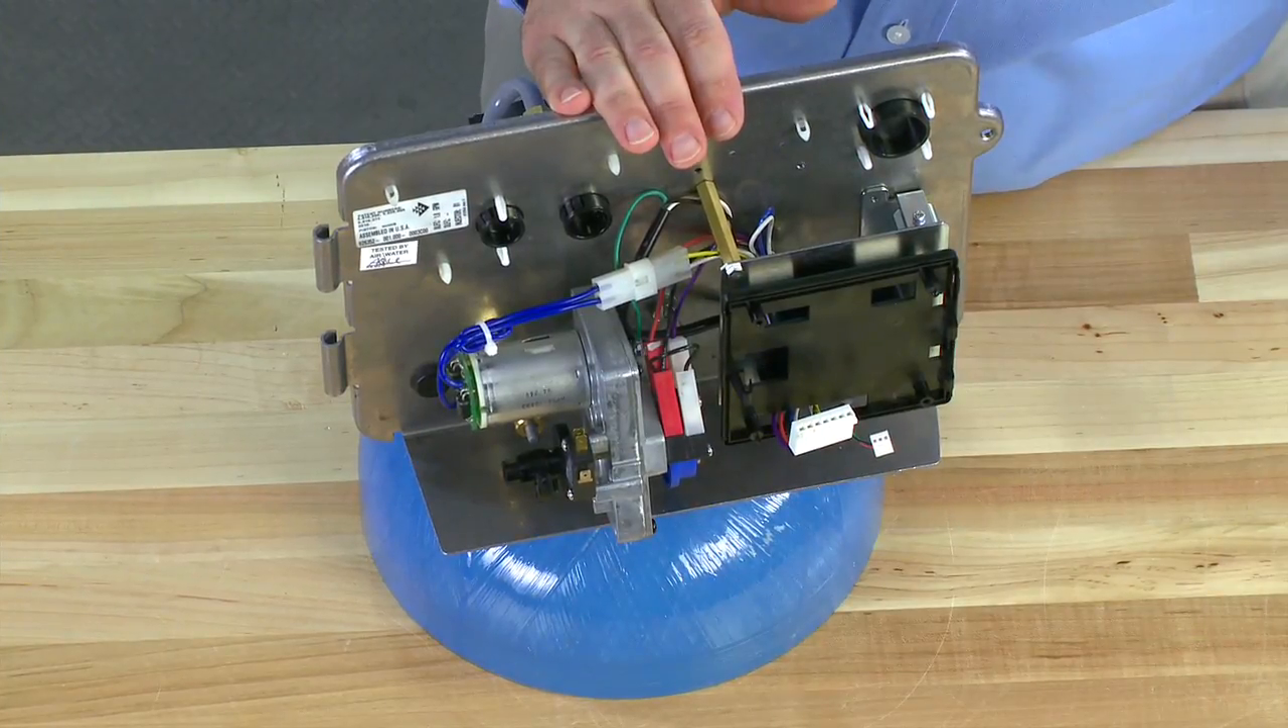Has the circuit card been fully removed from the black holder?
Yes.